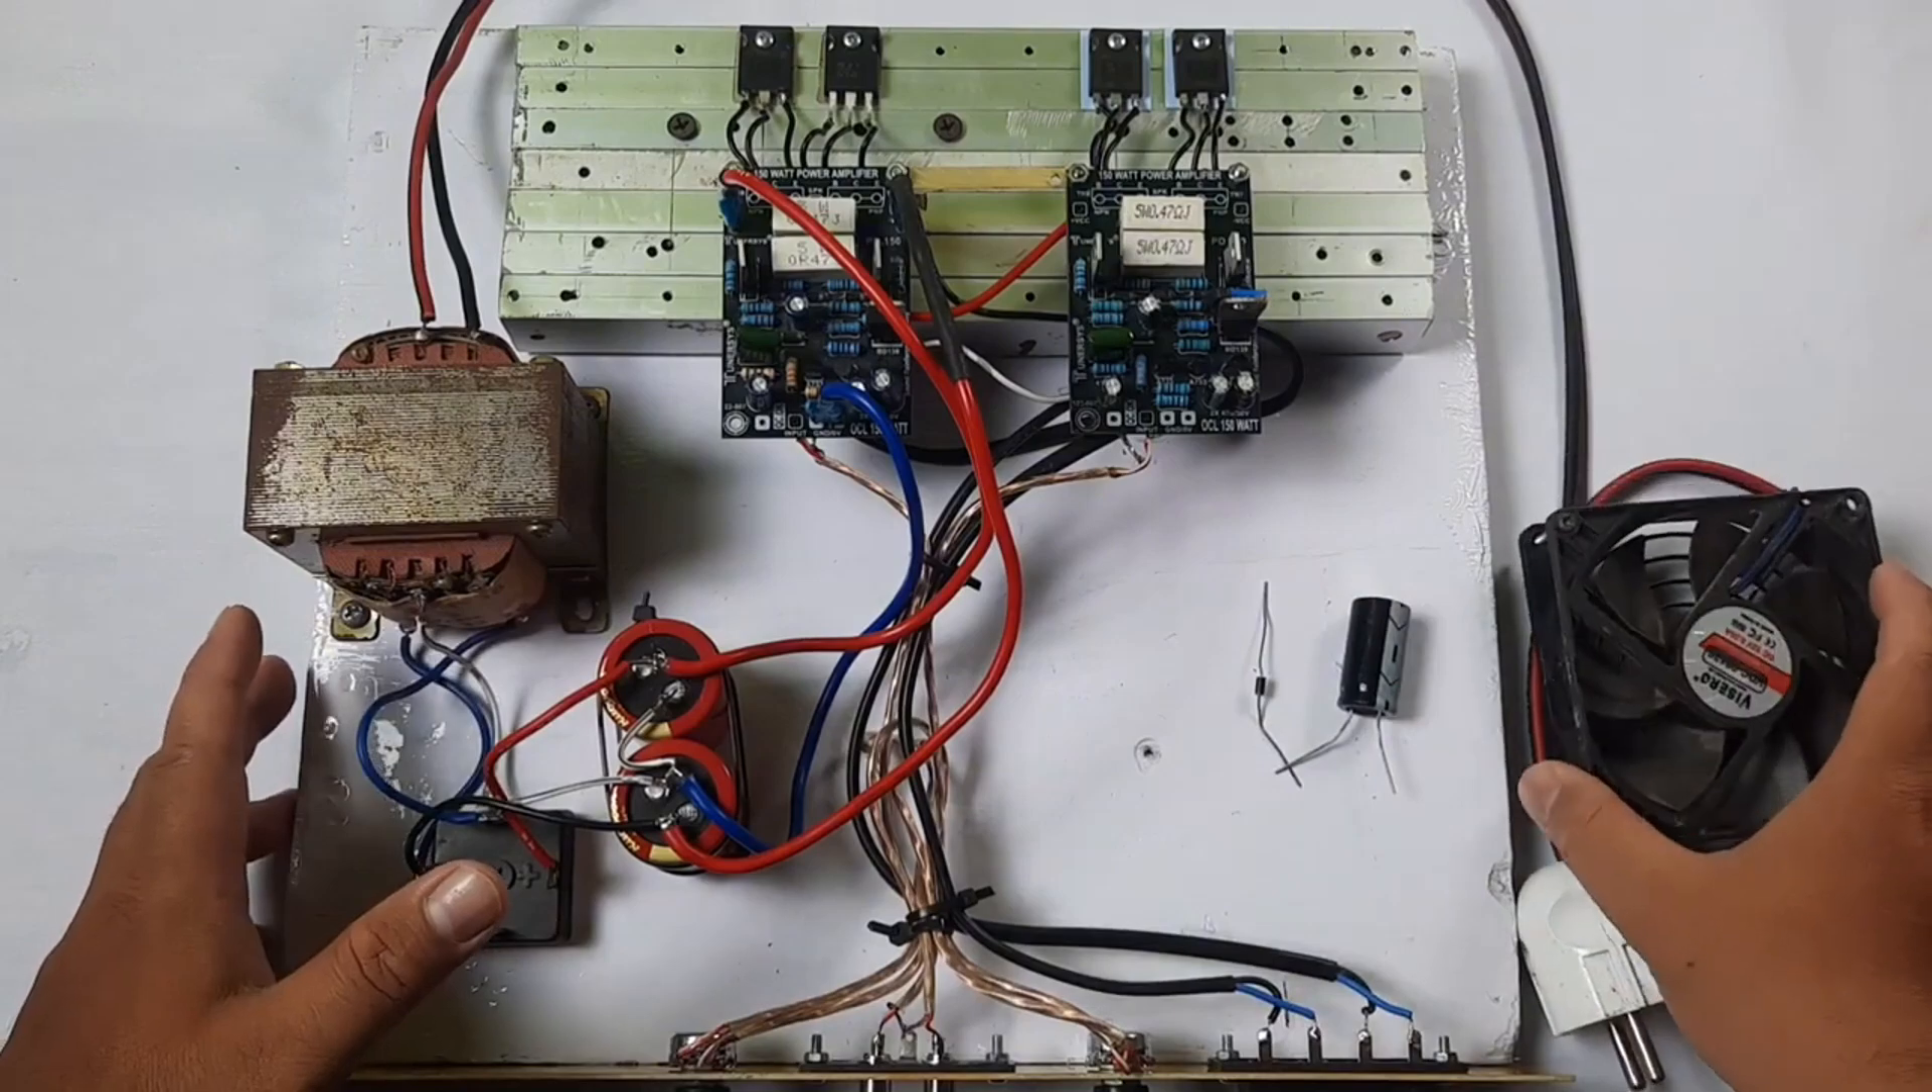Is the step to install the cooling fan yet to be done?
Yes.